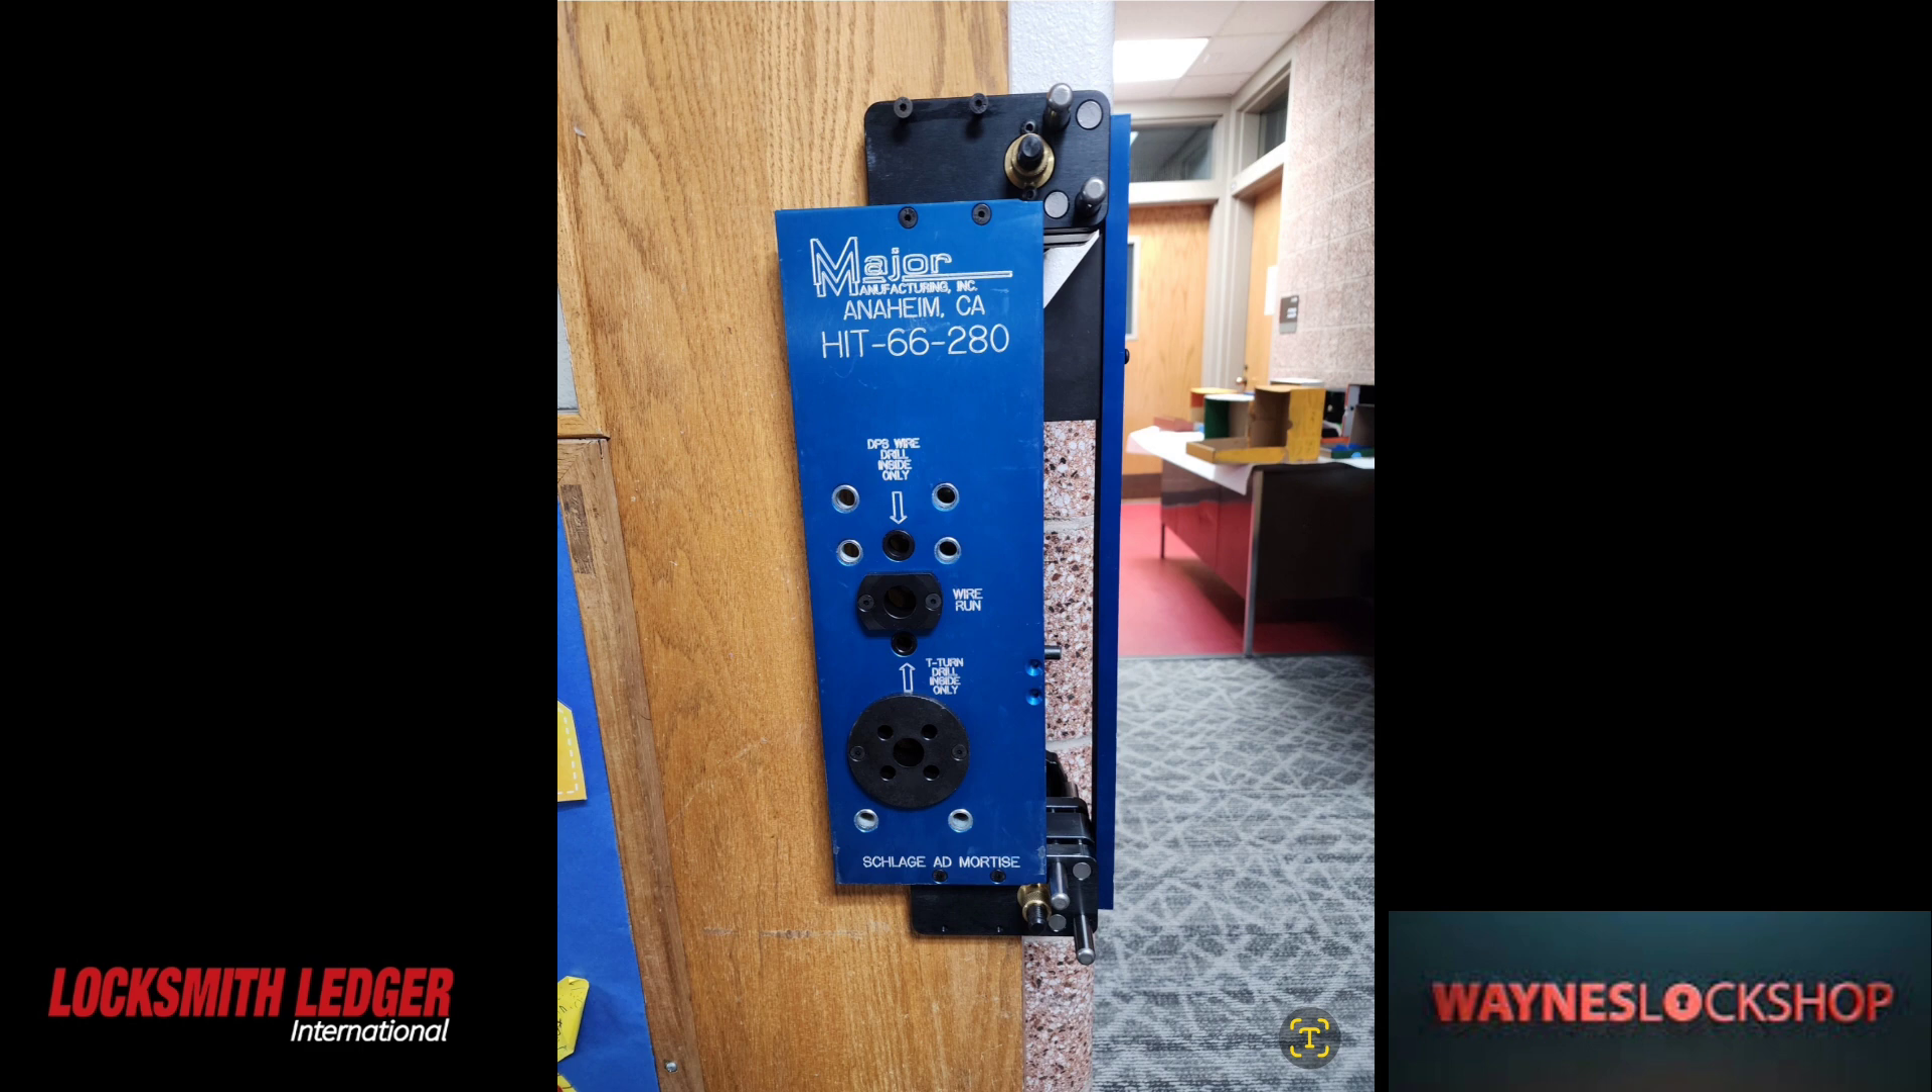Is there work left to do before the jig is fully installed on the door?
No.